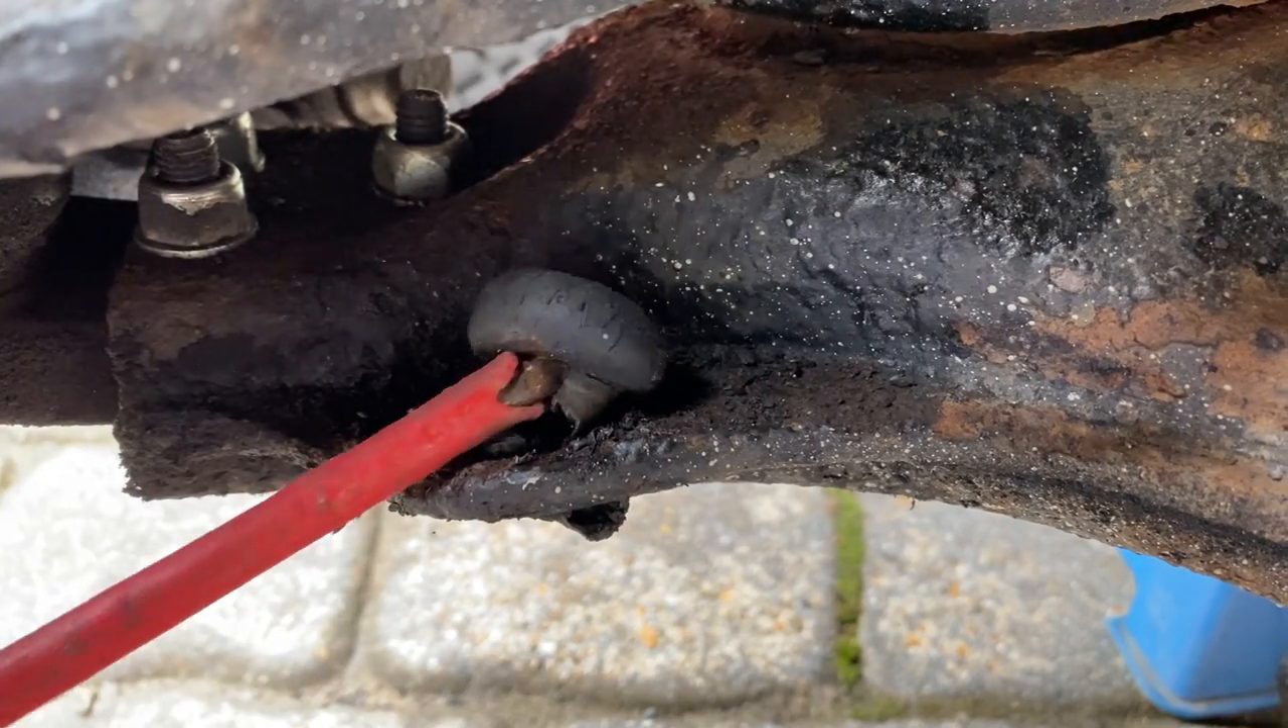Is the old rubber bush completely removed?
No.